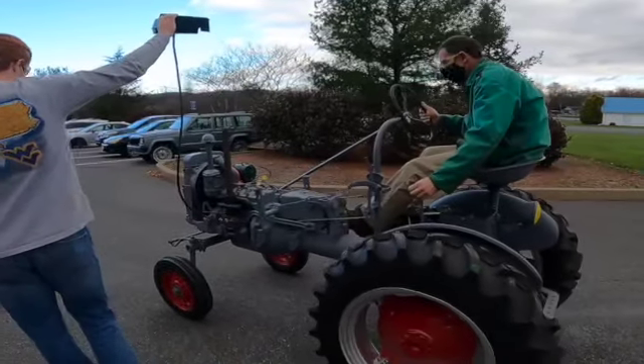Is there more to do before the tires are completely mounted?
No.